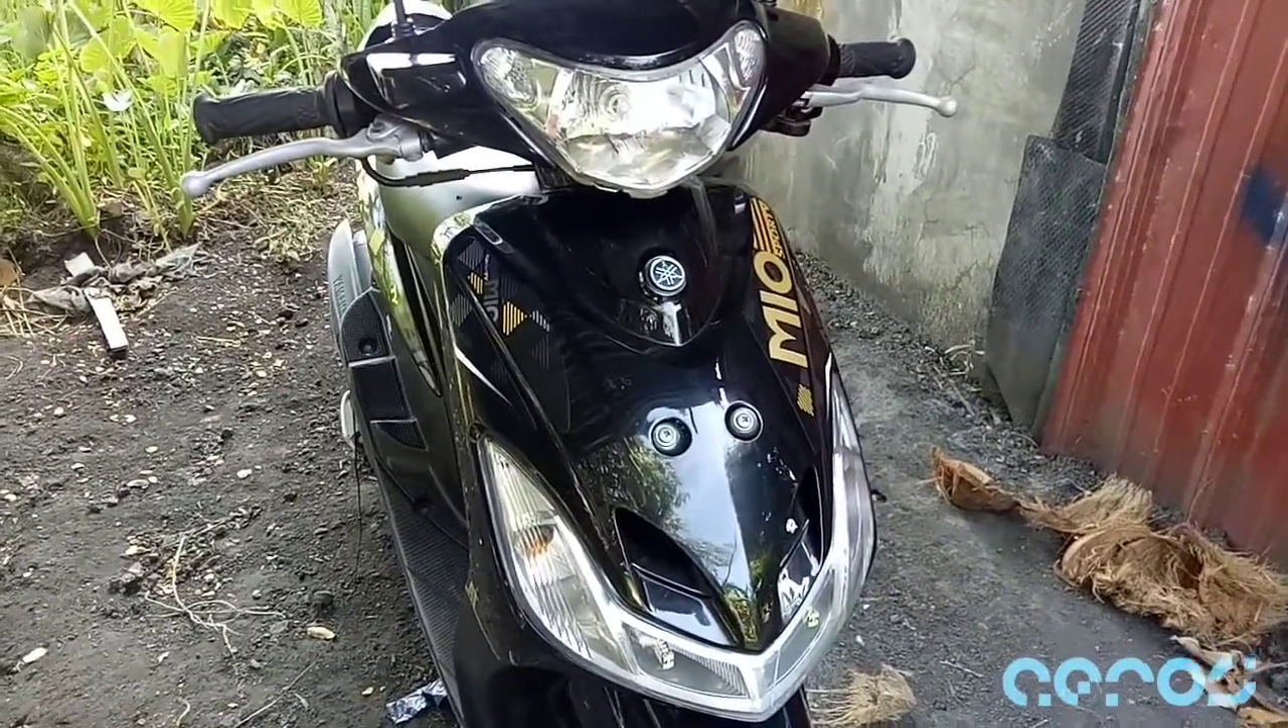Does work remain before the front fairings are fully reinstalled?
No.